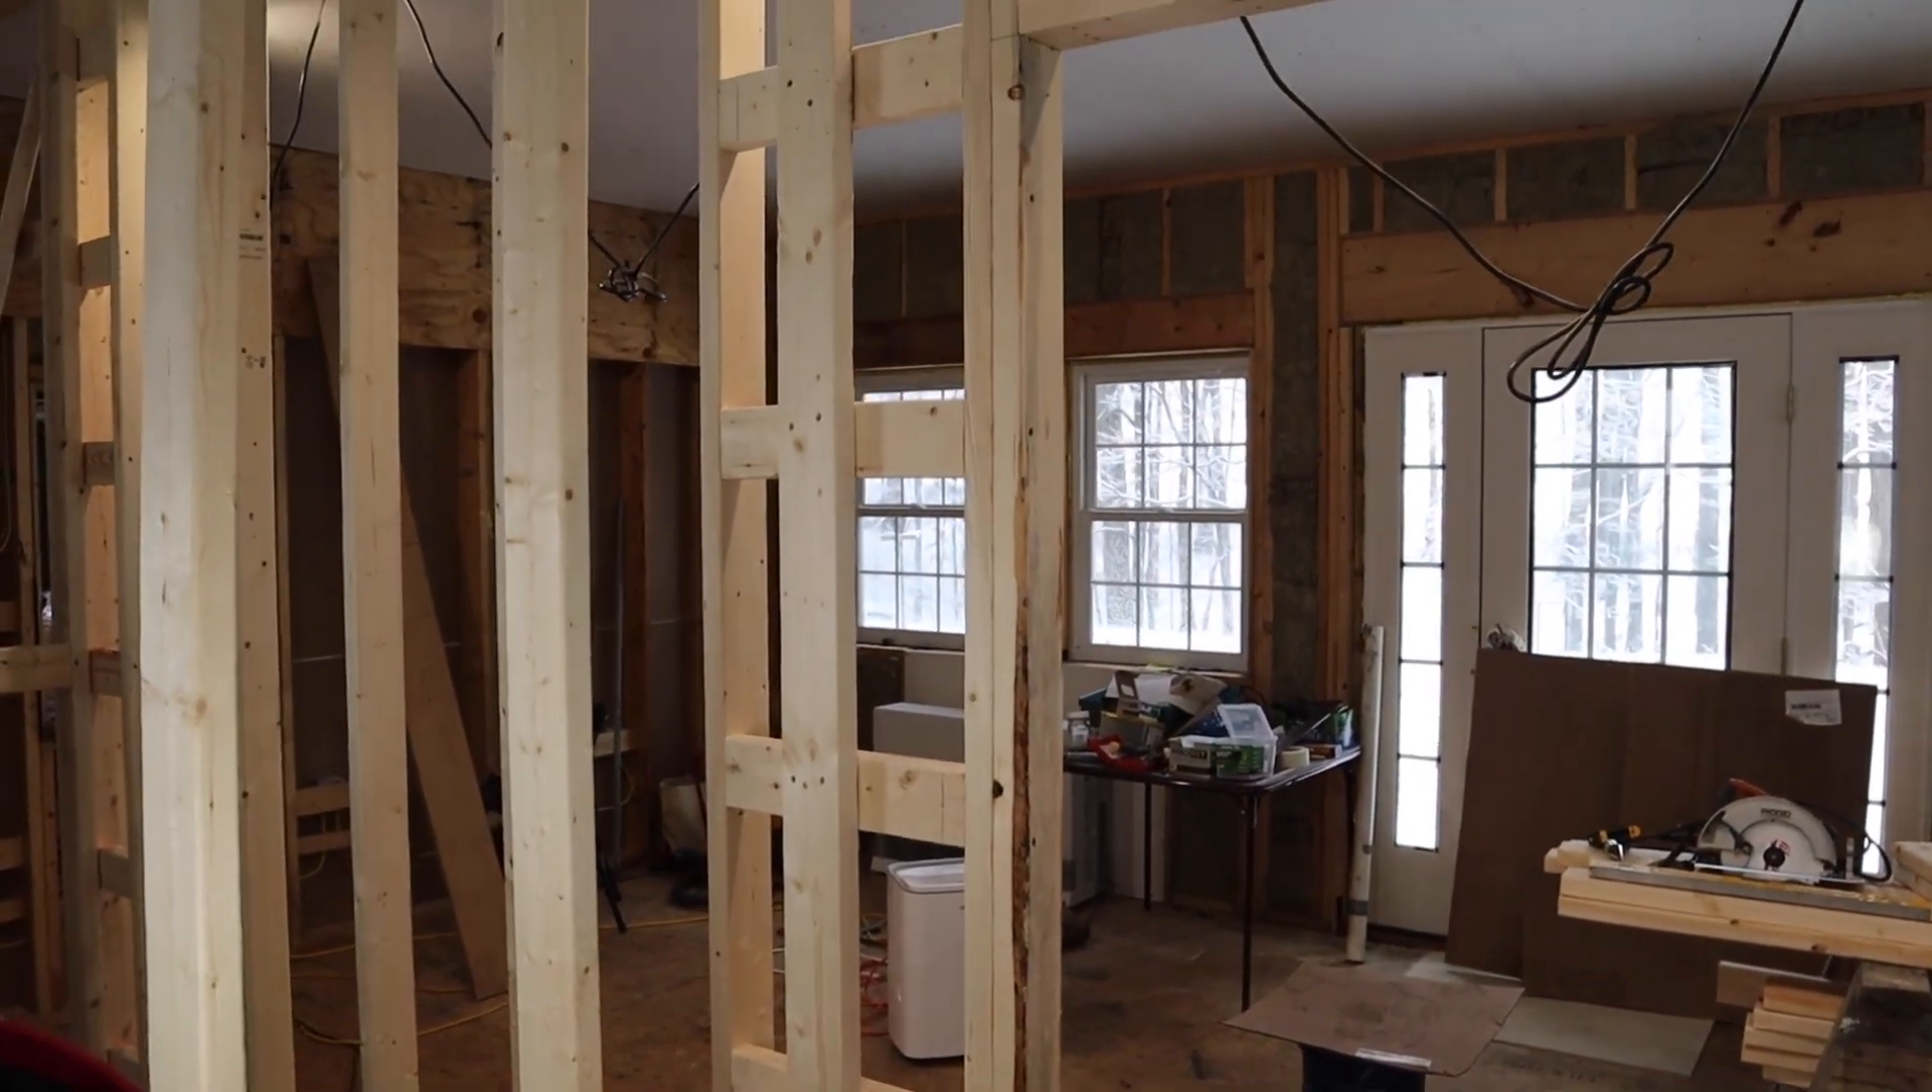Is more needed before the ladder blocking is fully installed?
No.